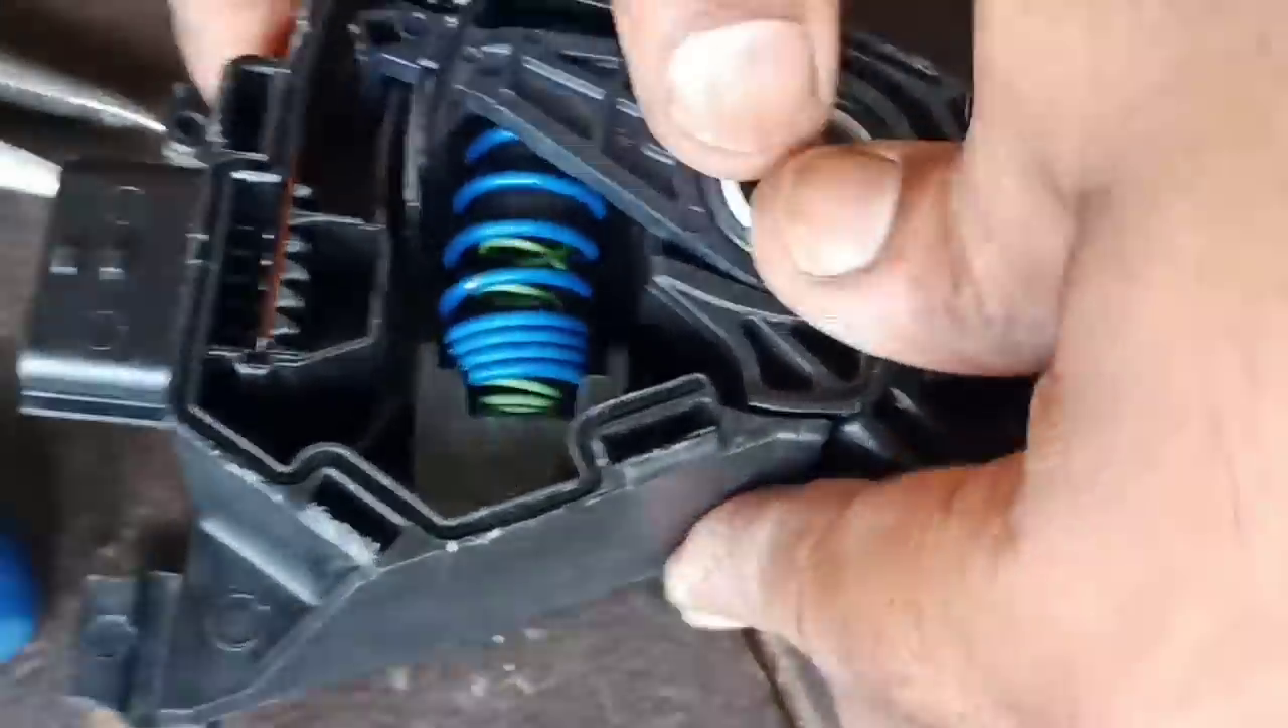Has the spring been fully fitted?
Yes.